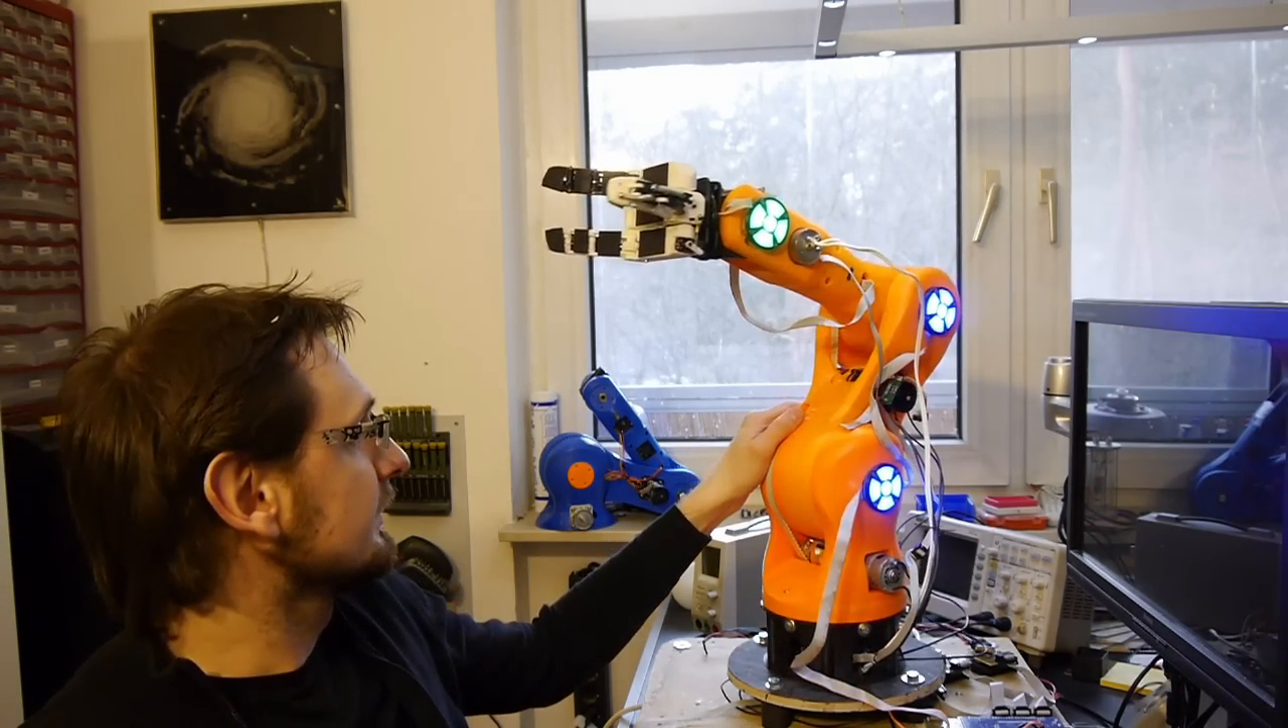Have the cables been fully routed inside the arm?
No.